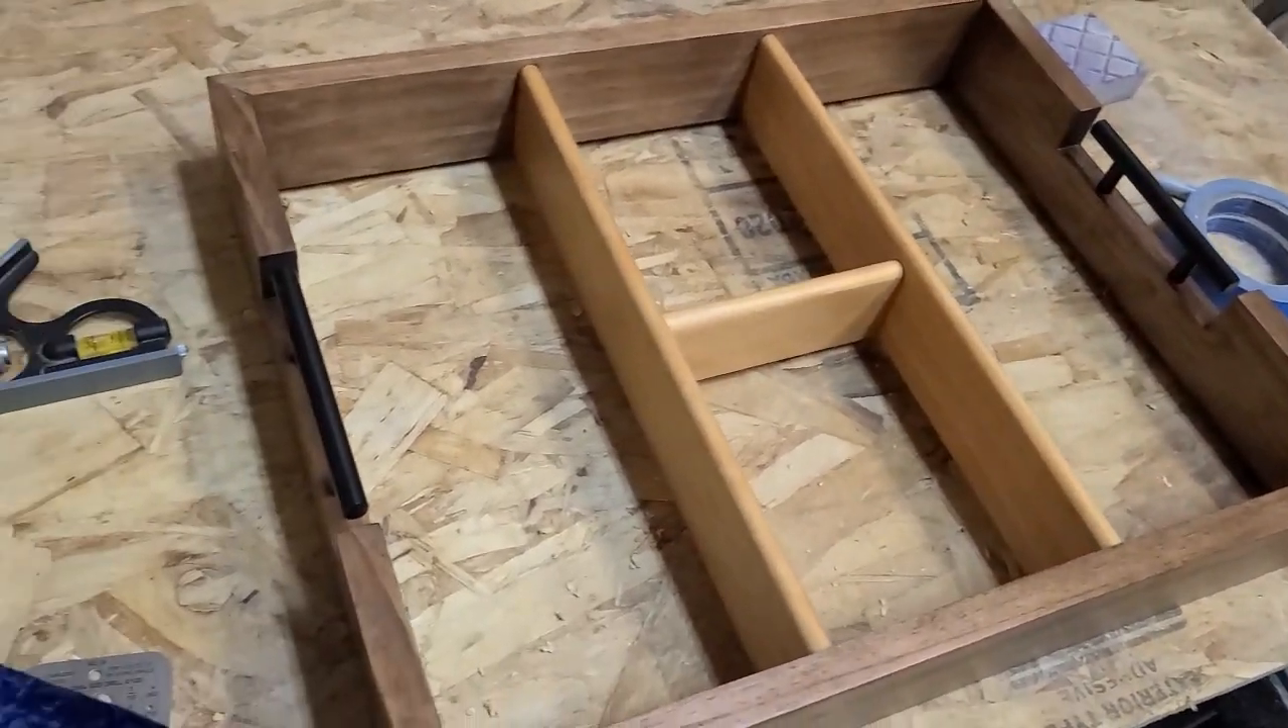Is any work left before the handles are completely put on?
No.